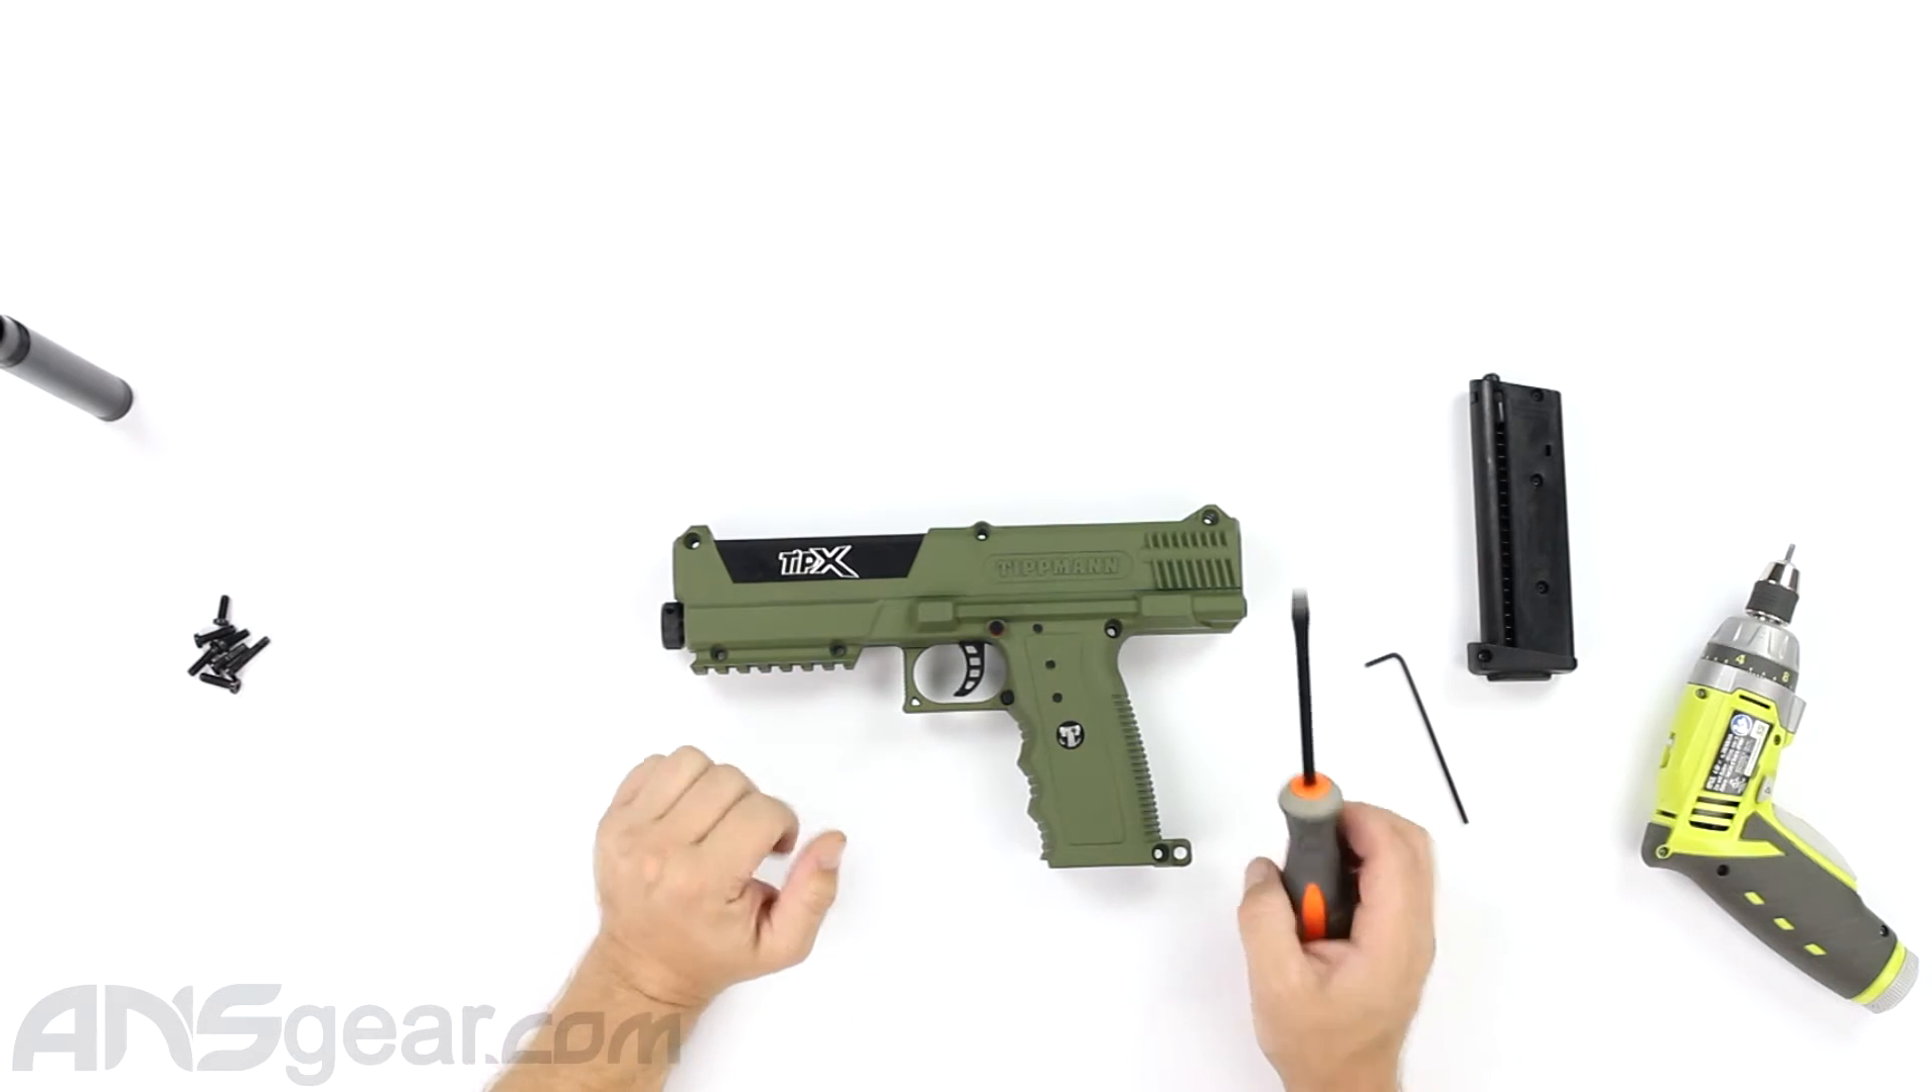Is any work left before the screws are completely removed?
No.